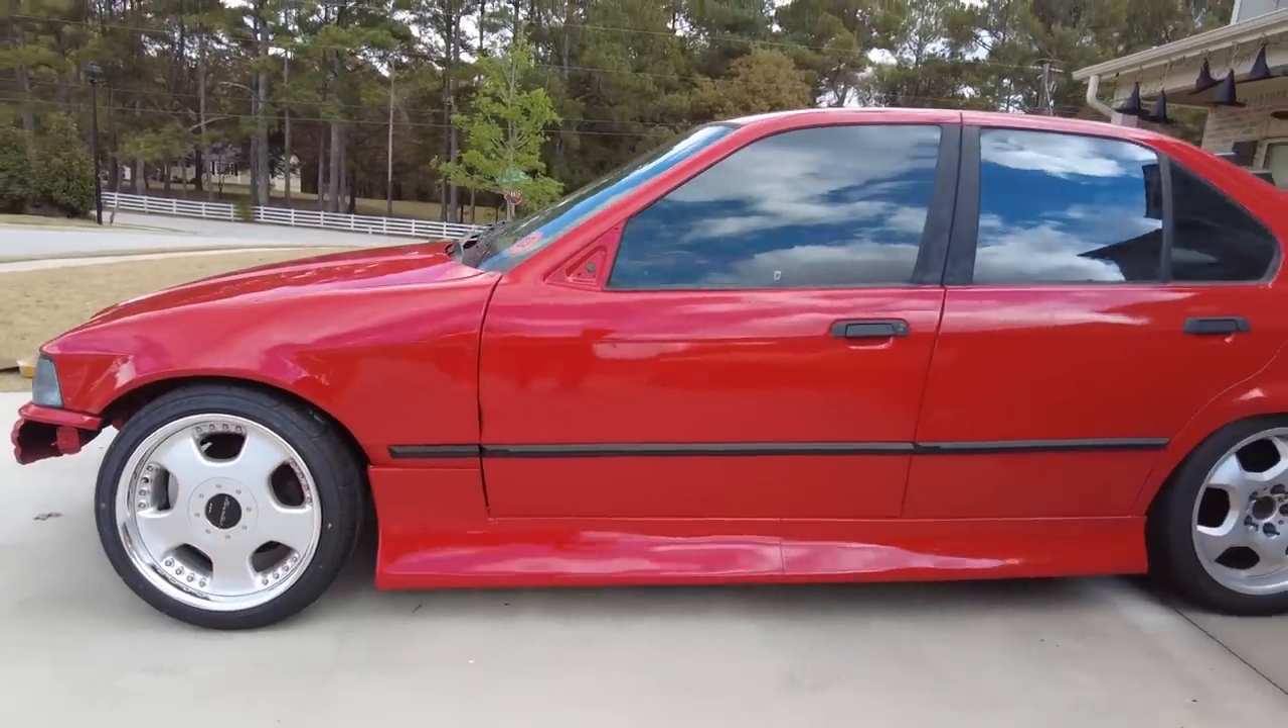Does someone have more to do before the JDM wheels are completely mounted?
No.